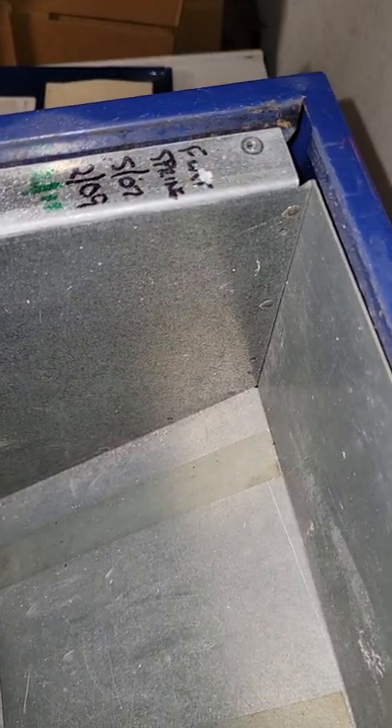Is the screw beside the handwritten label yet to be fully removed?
Yes.